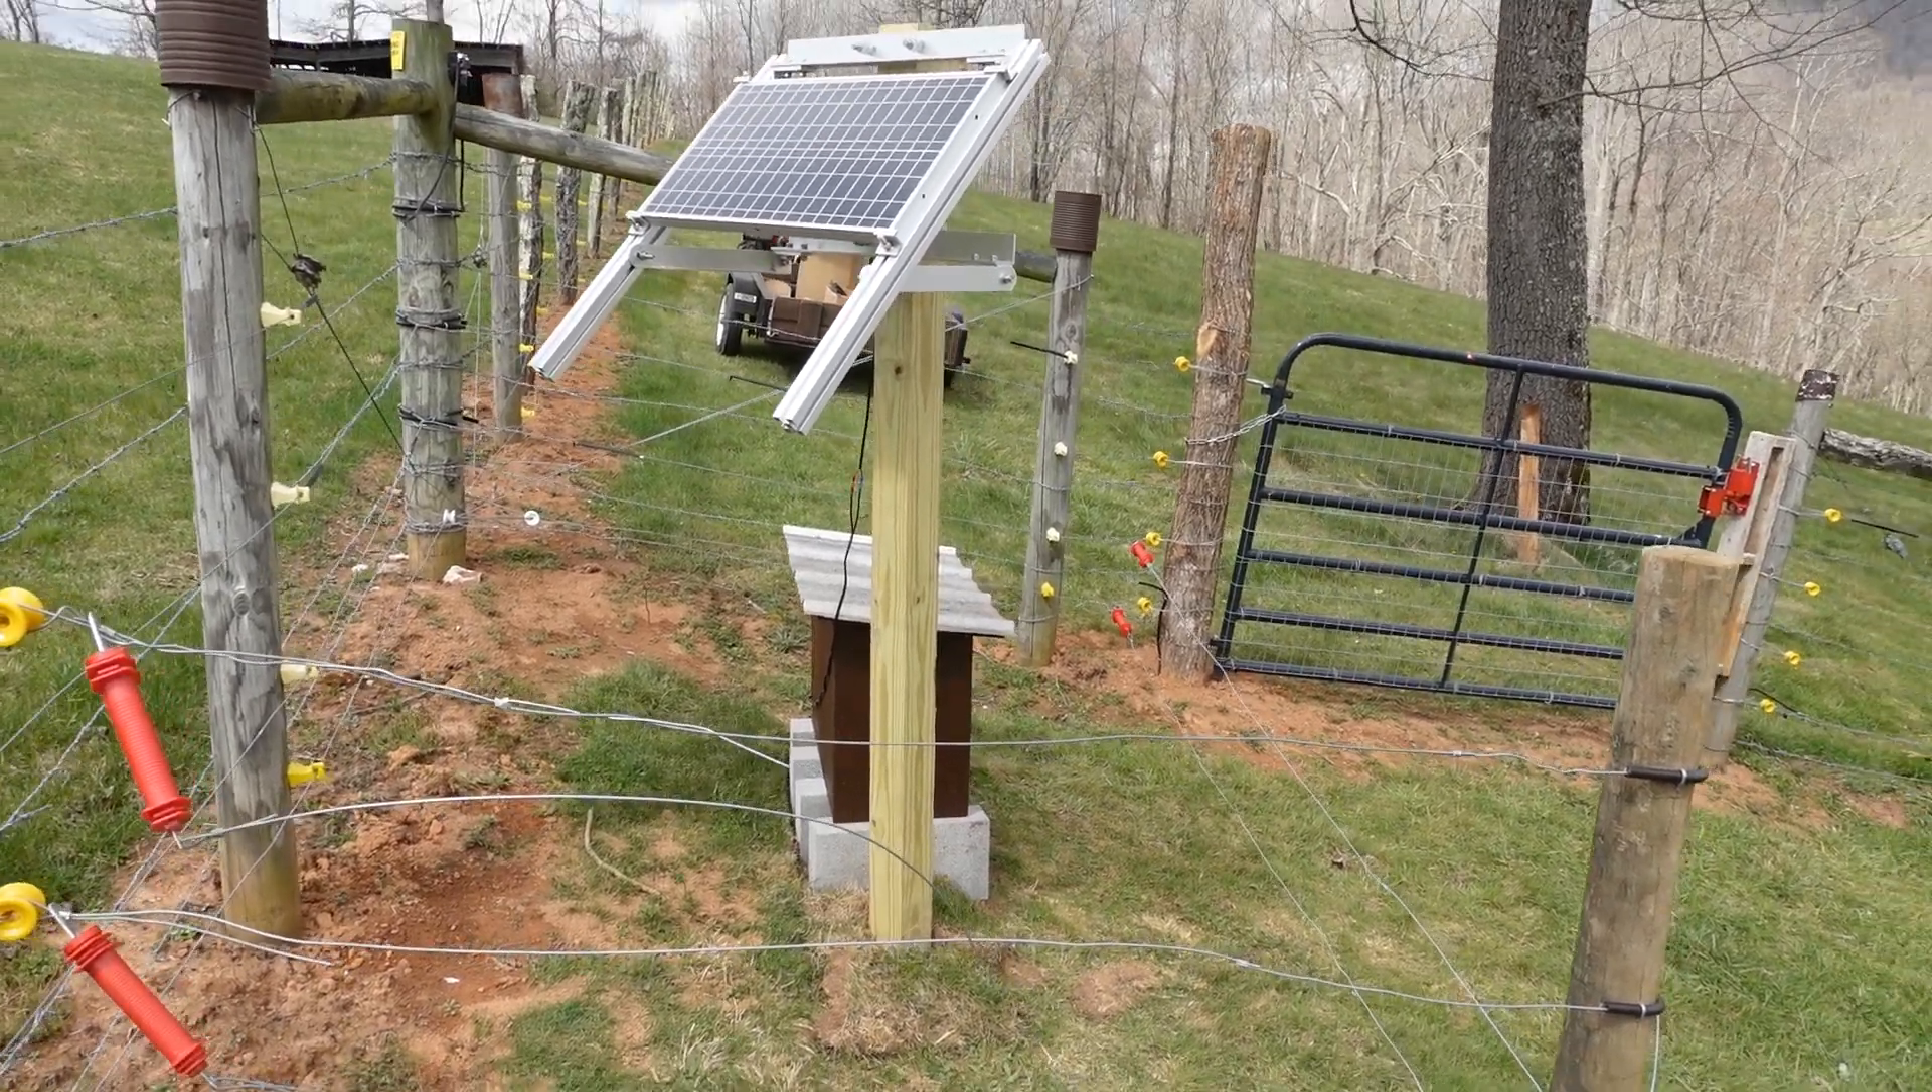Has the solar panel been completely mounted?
Yes.